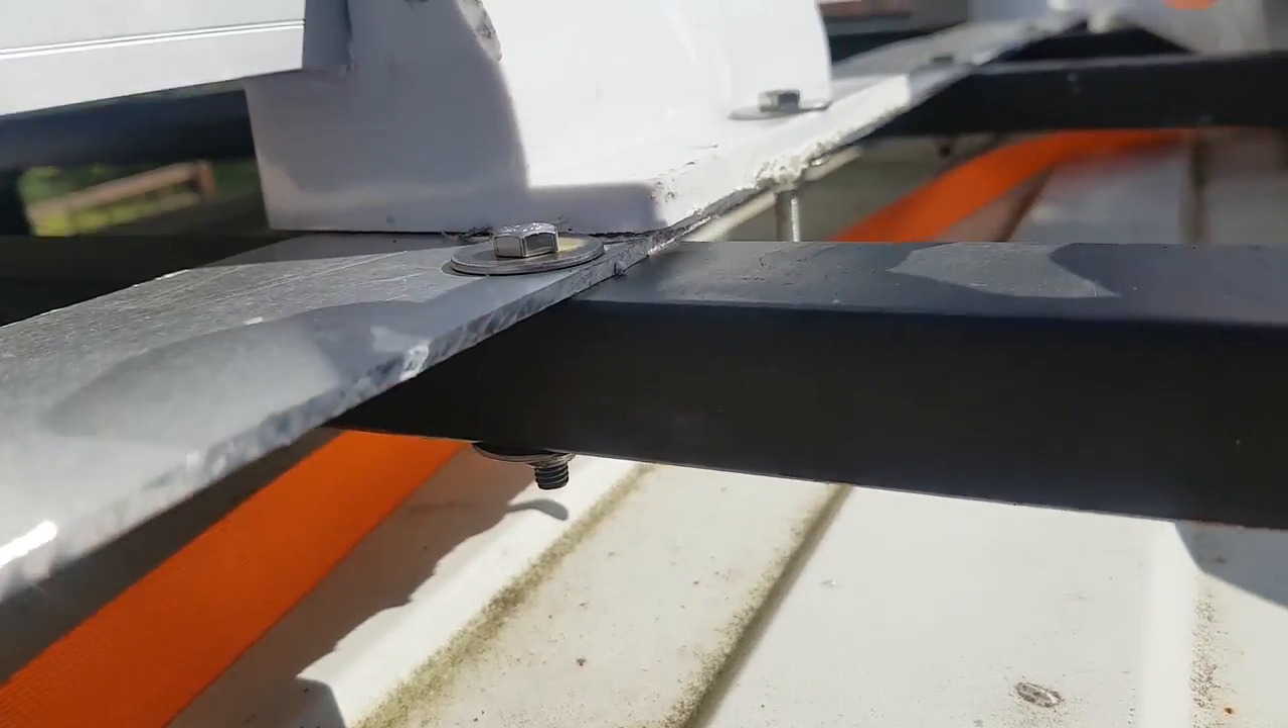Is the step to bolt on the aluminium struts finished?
Yes.